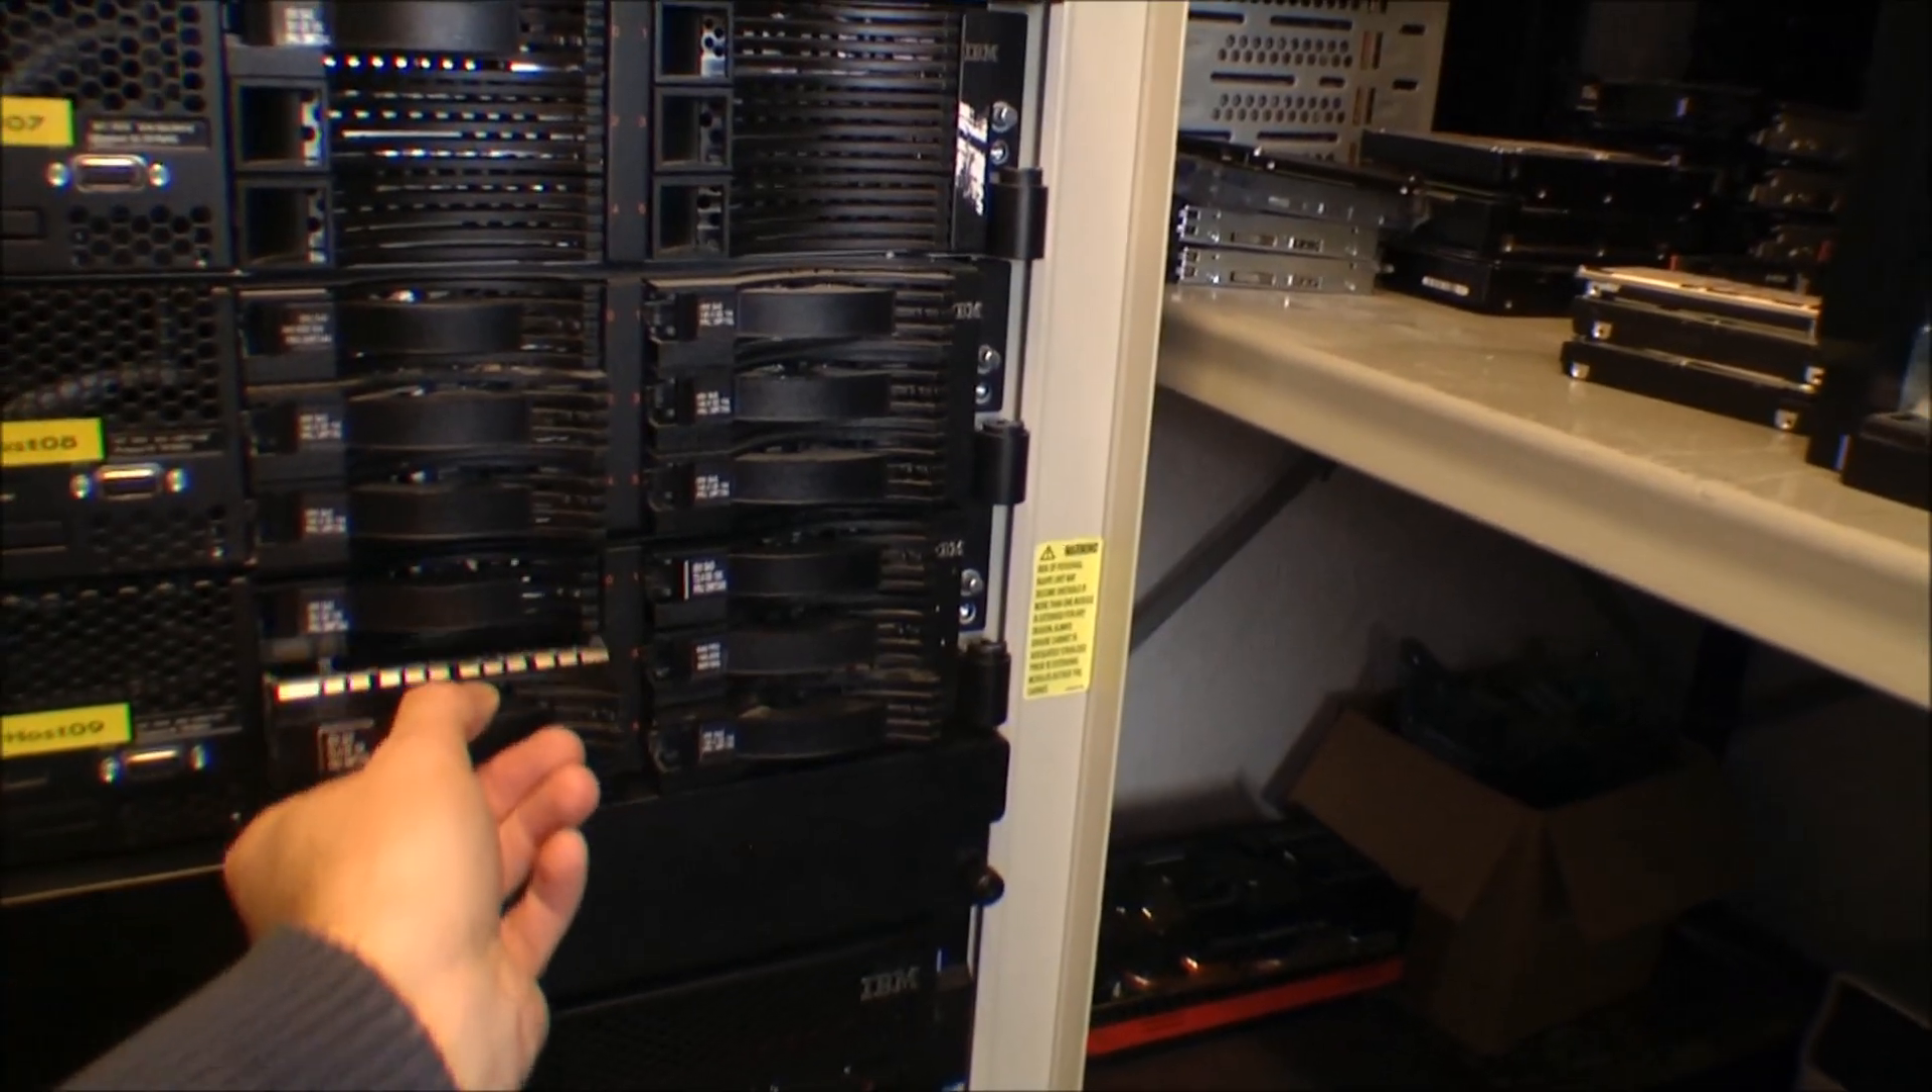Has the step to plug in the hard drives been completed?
No.